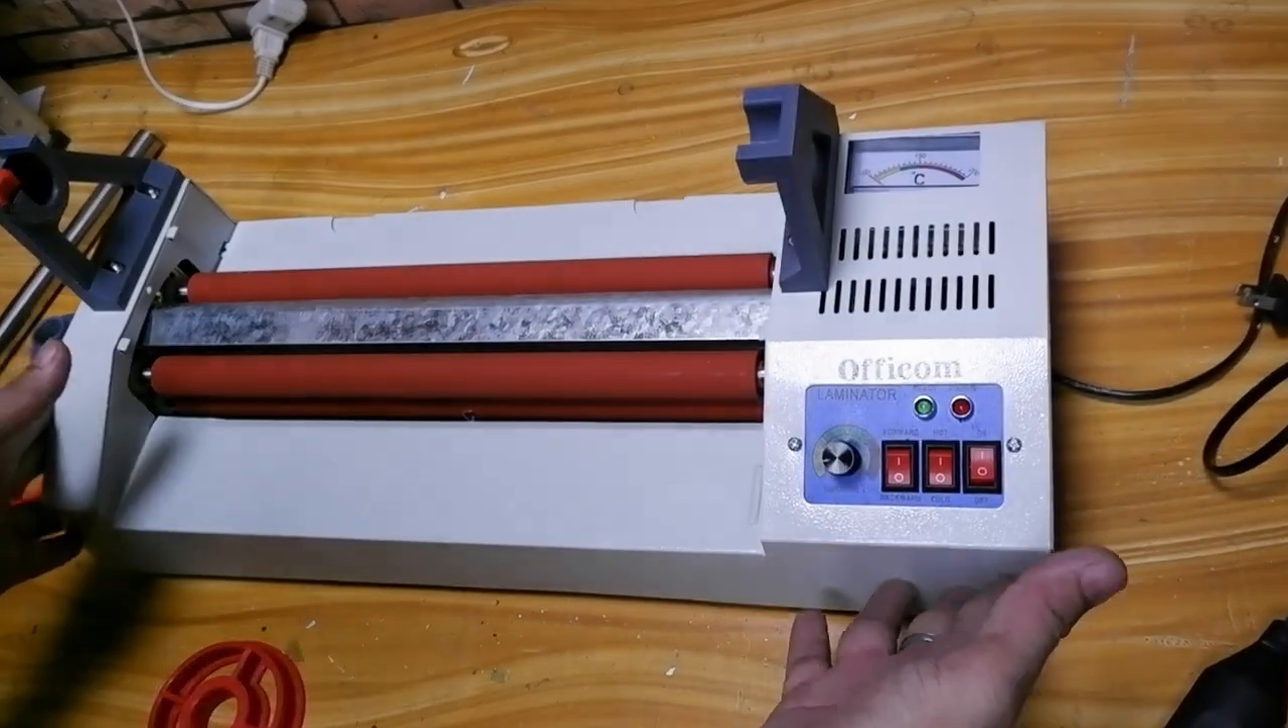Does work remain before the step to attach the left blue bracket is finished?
No.